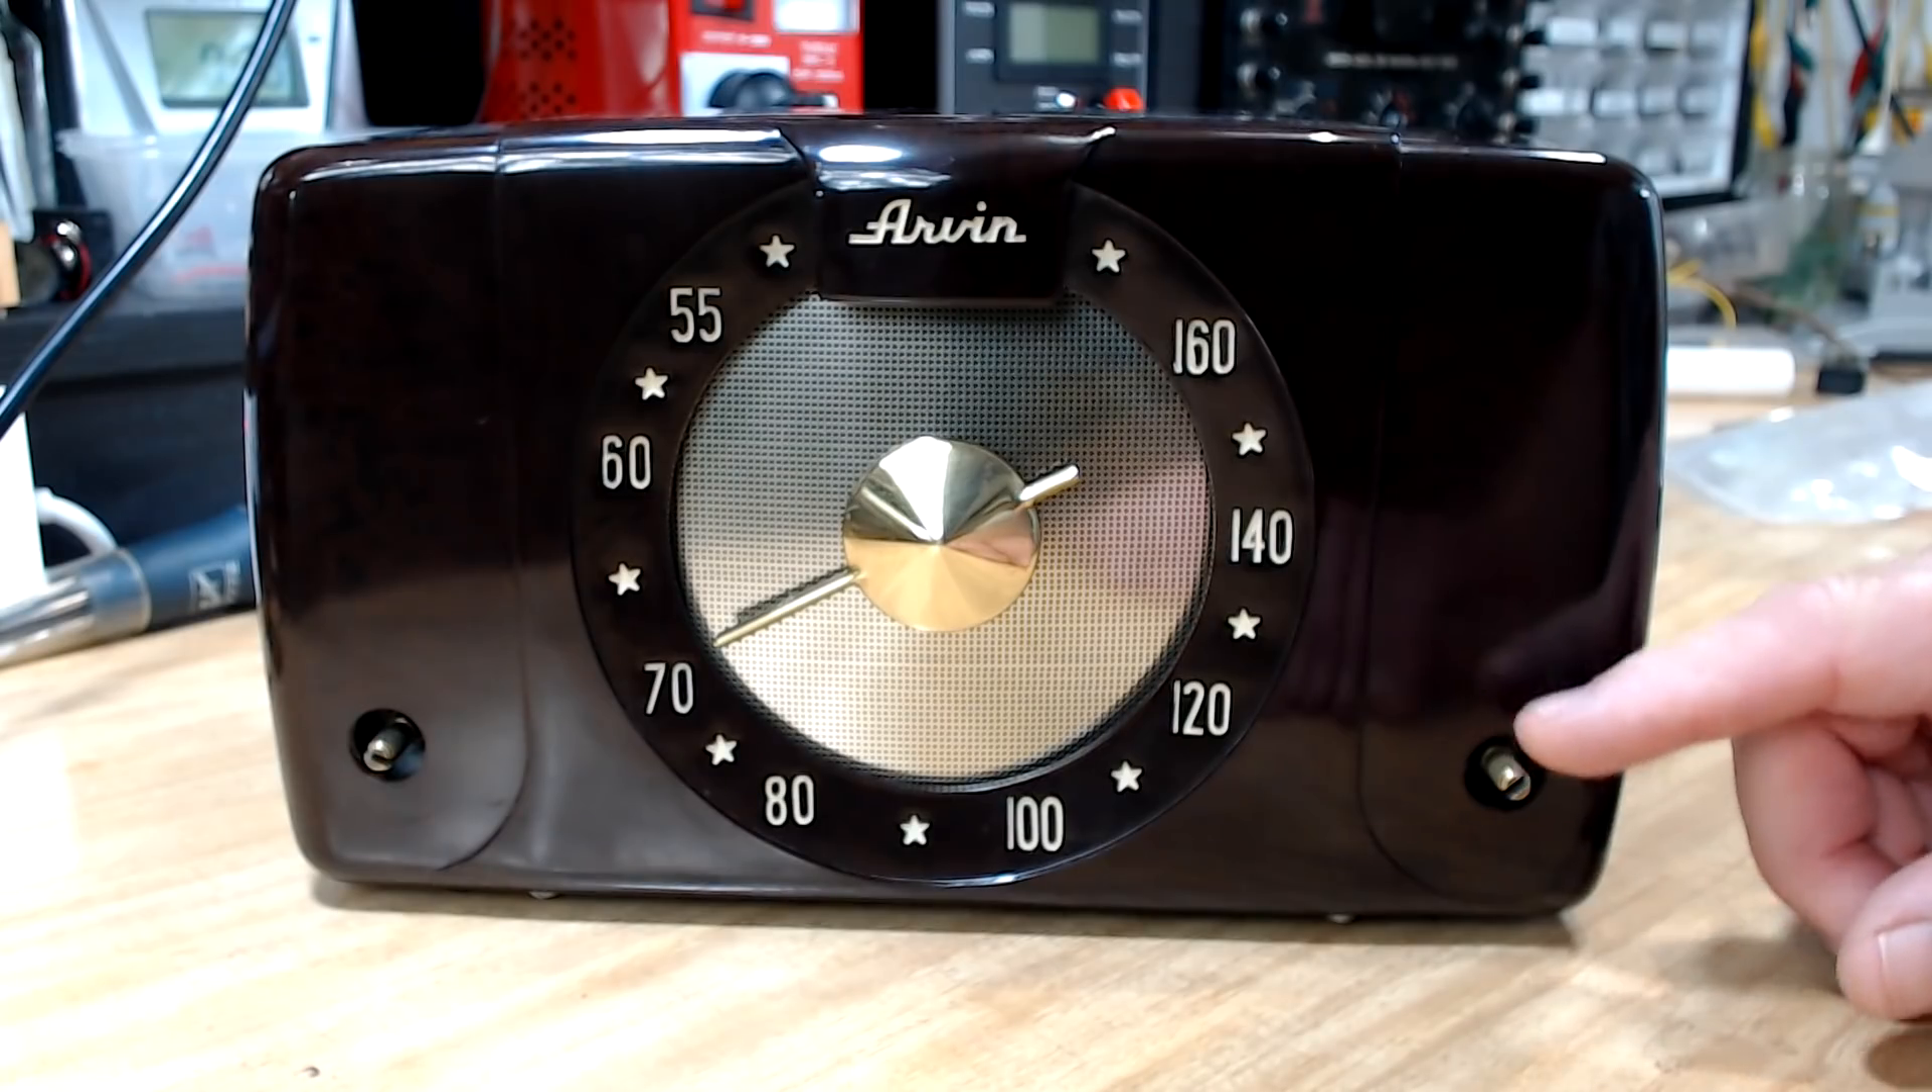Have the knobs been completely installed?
No.